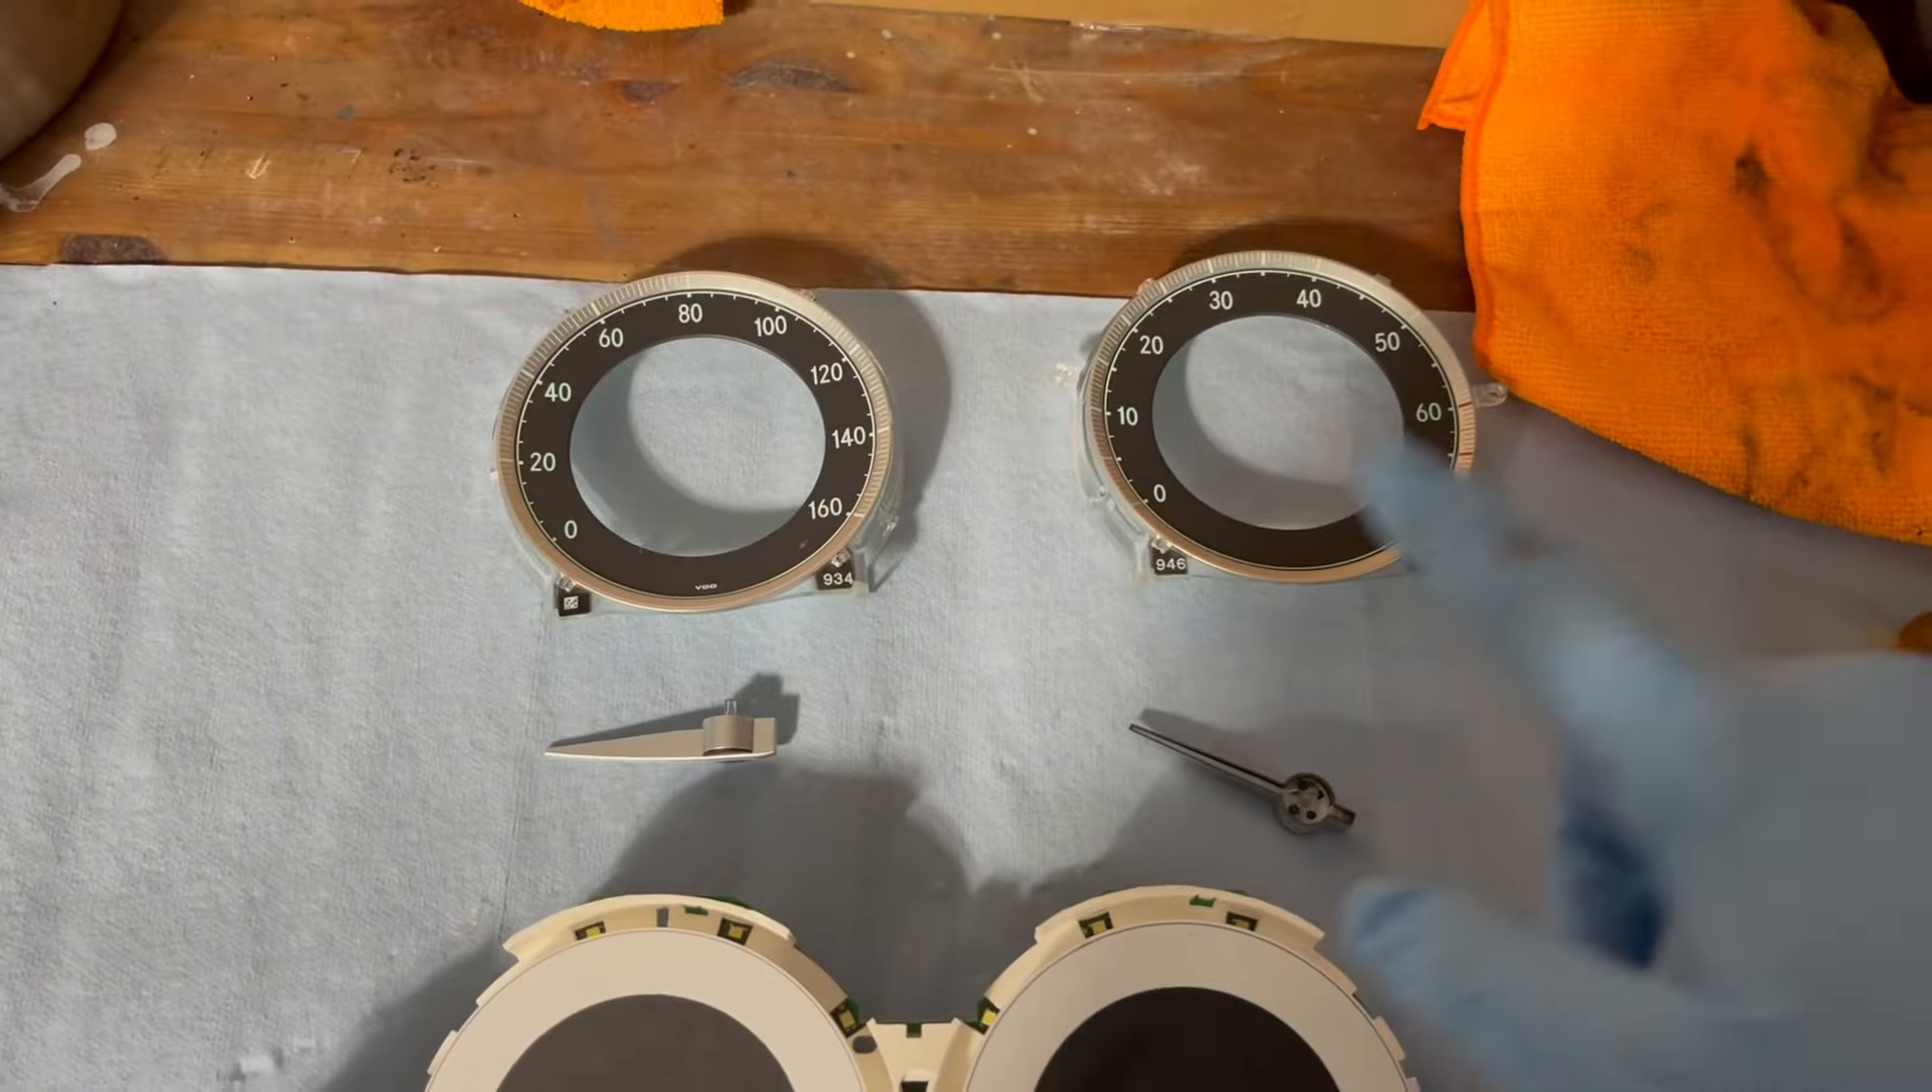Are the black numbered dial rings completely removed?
Yes.